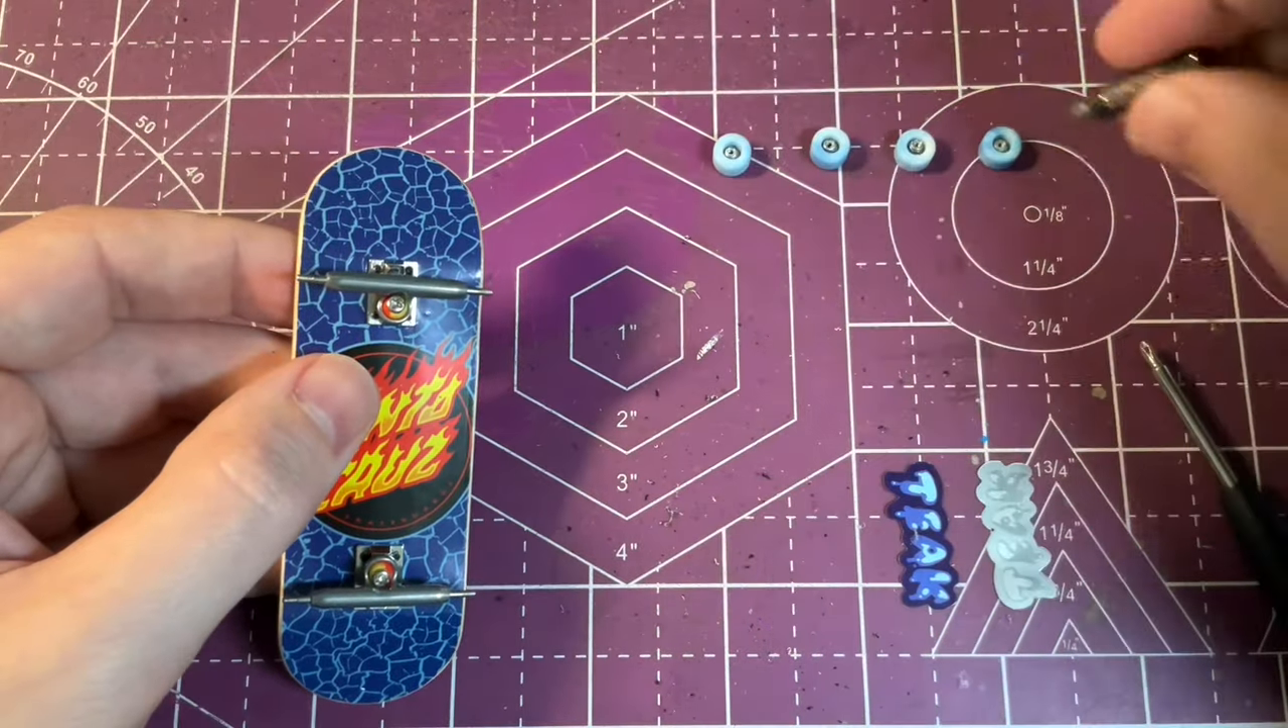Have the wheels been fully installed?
No.